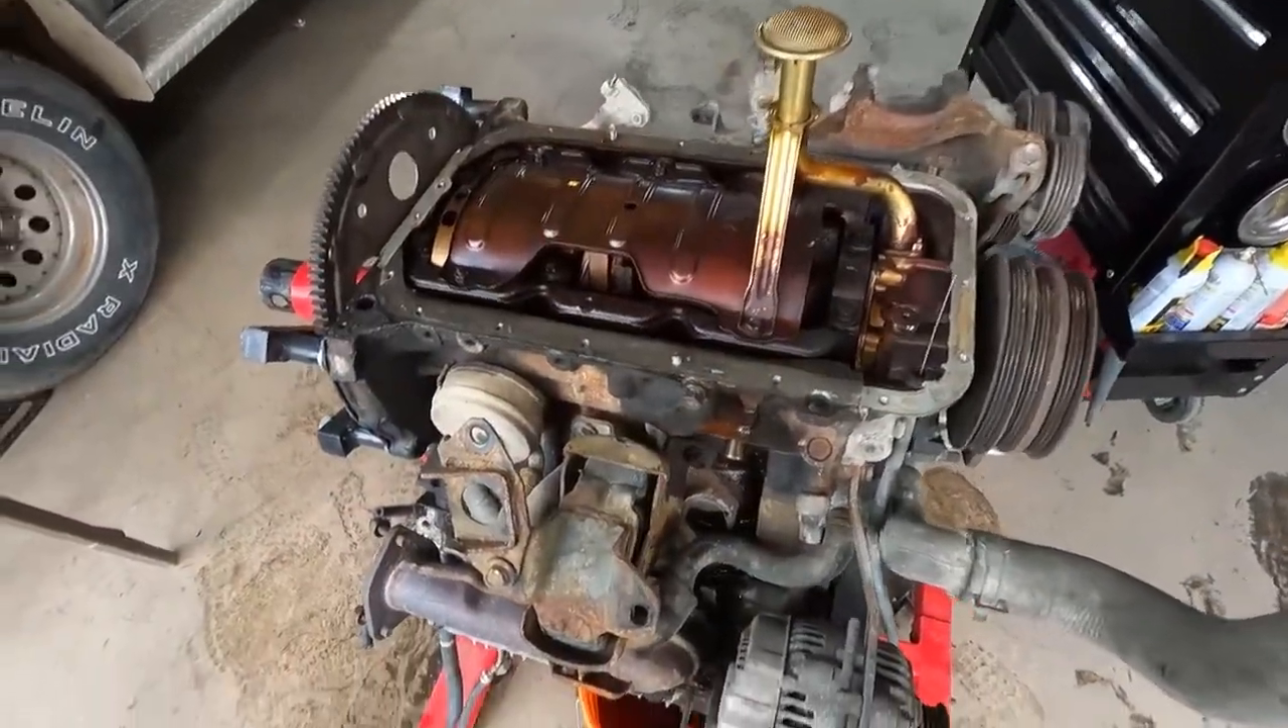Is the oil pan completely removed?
Yes.